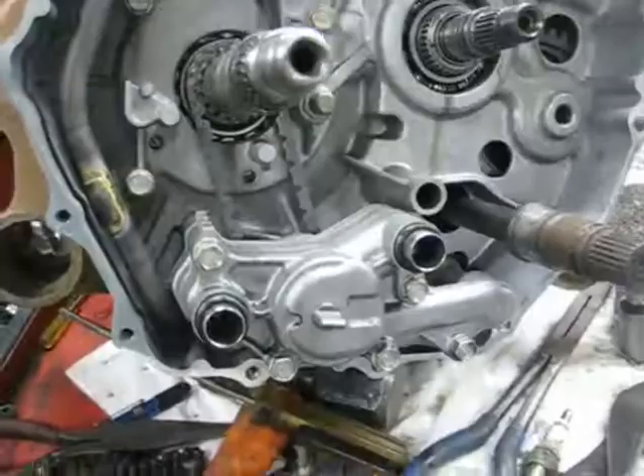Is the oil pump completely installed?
Yes.